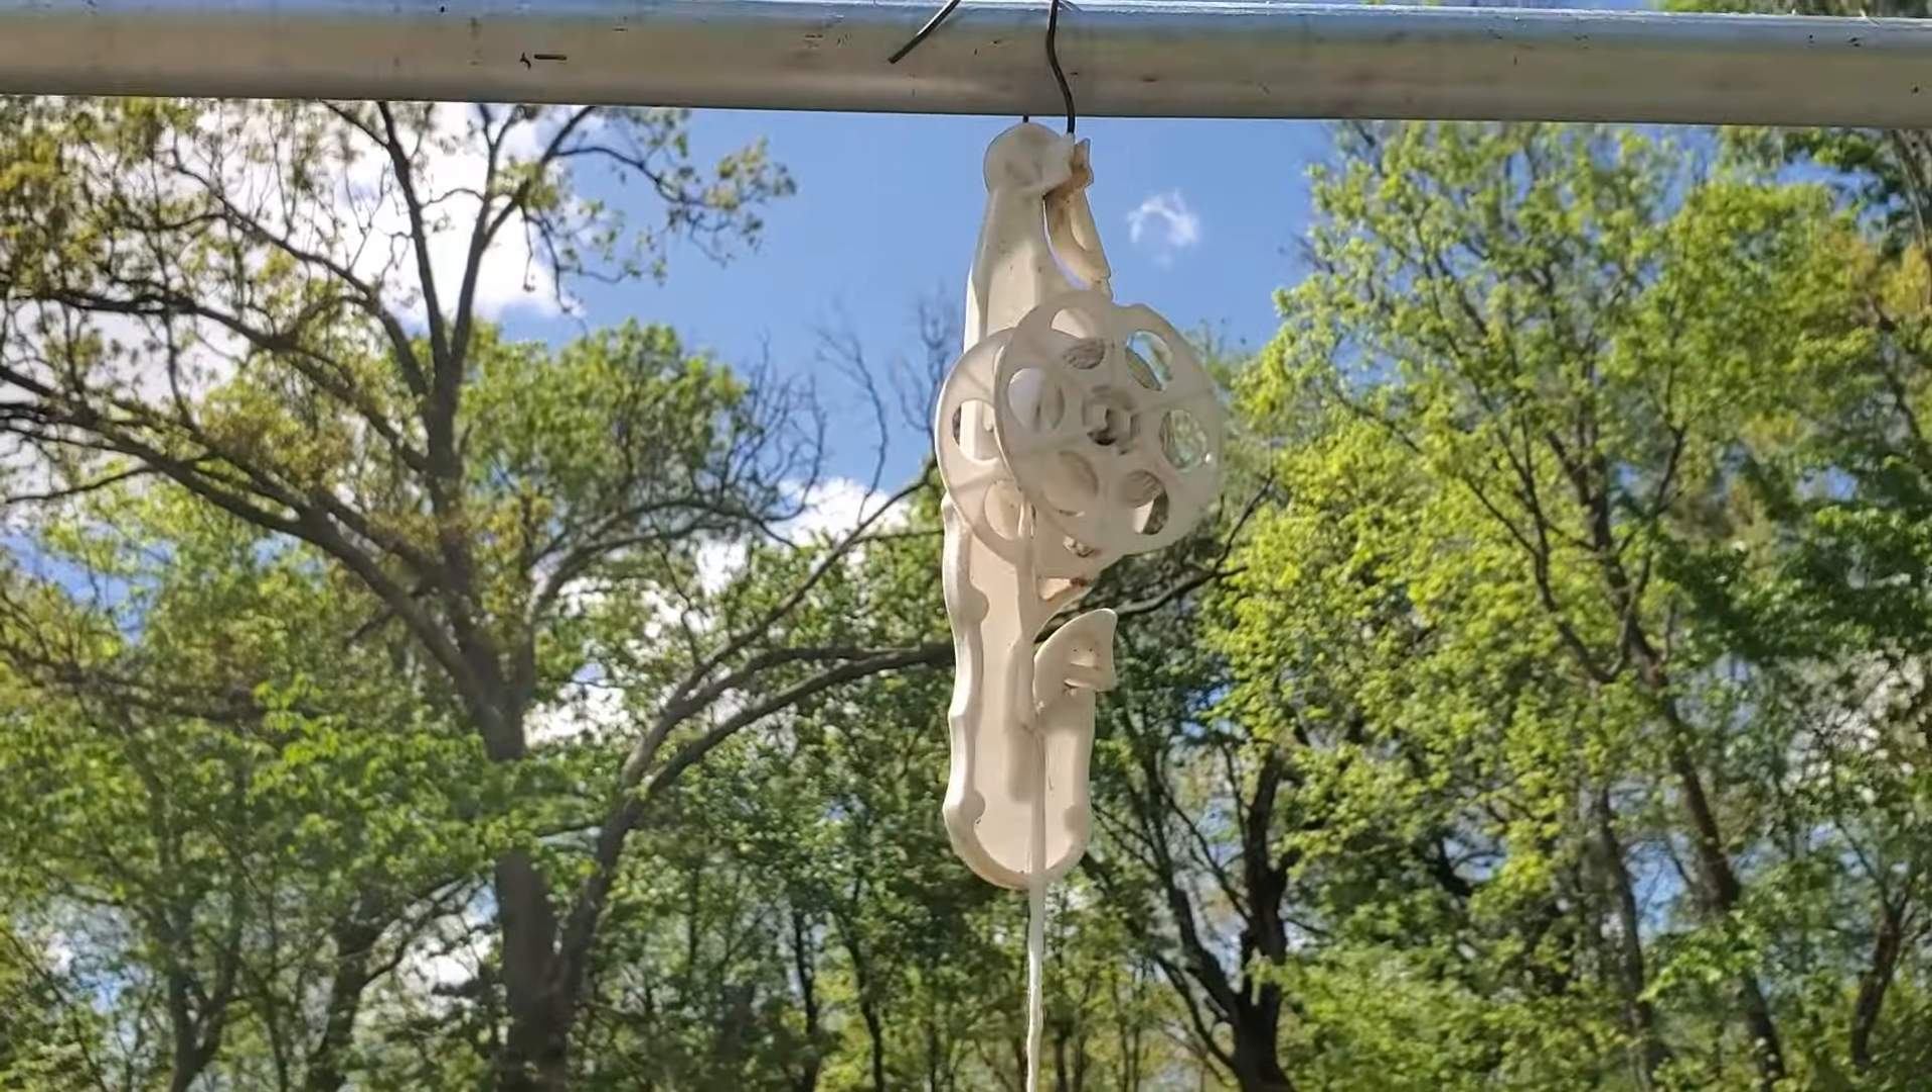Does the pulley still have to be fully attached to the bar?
No.